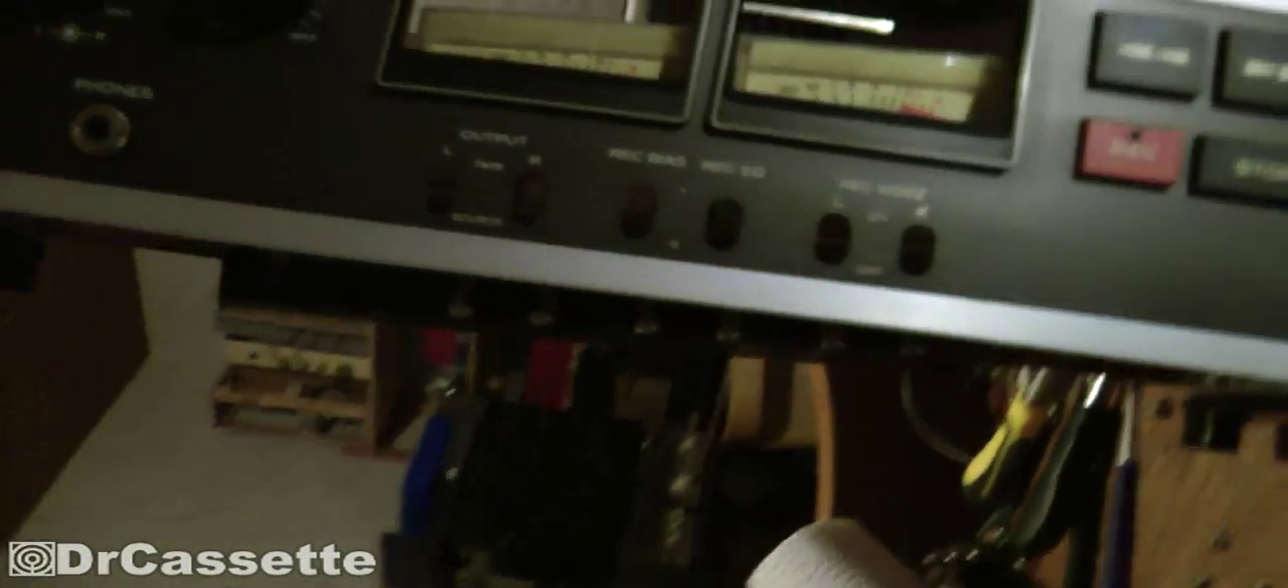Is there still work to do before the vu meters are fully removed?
Yes.